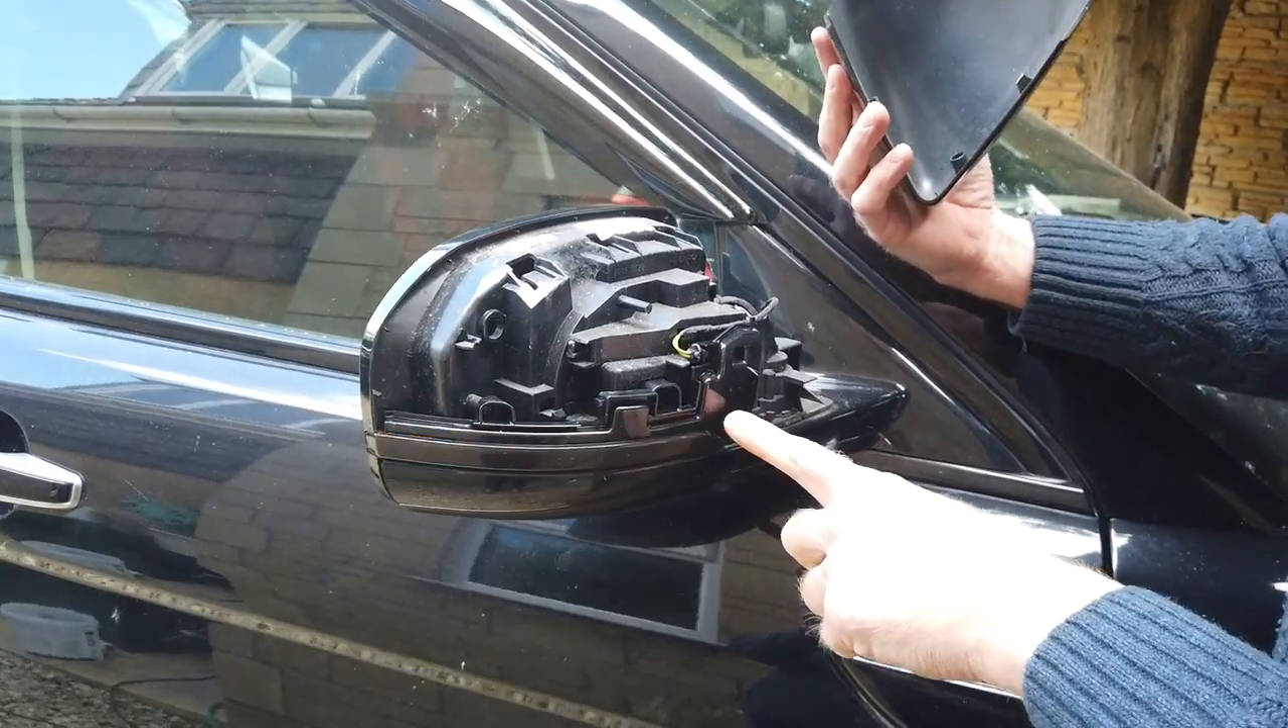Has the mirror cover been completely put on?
No.